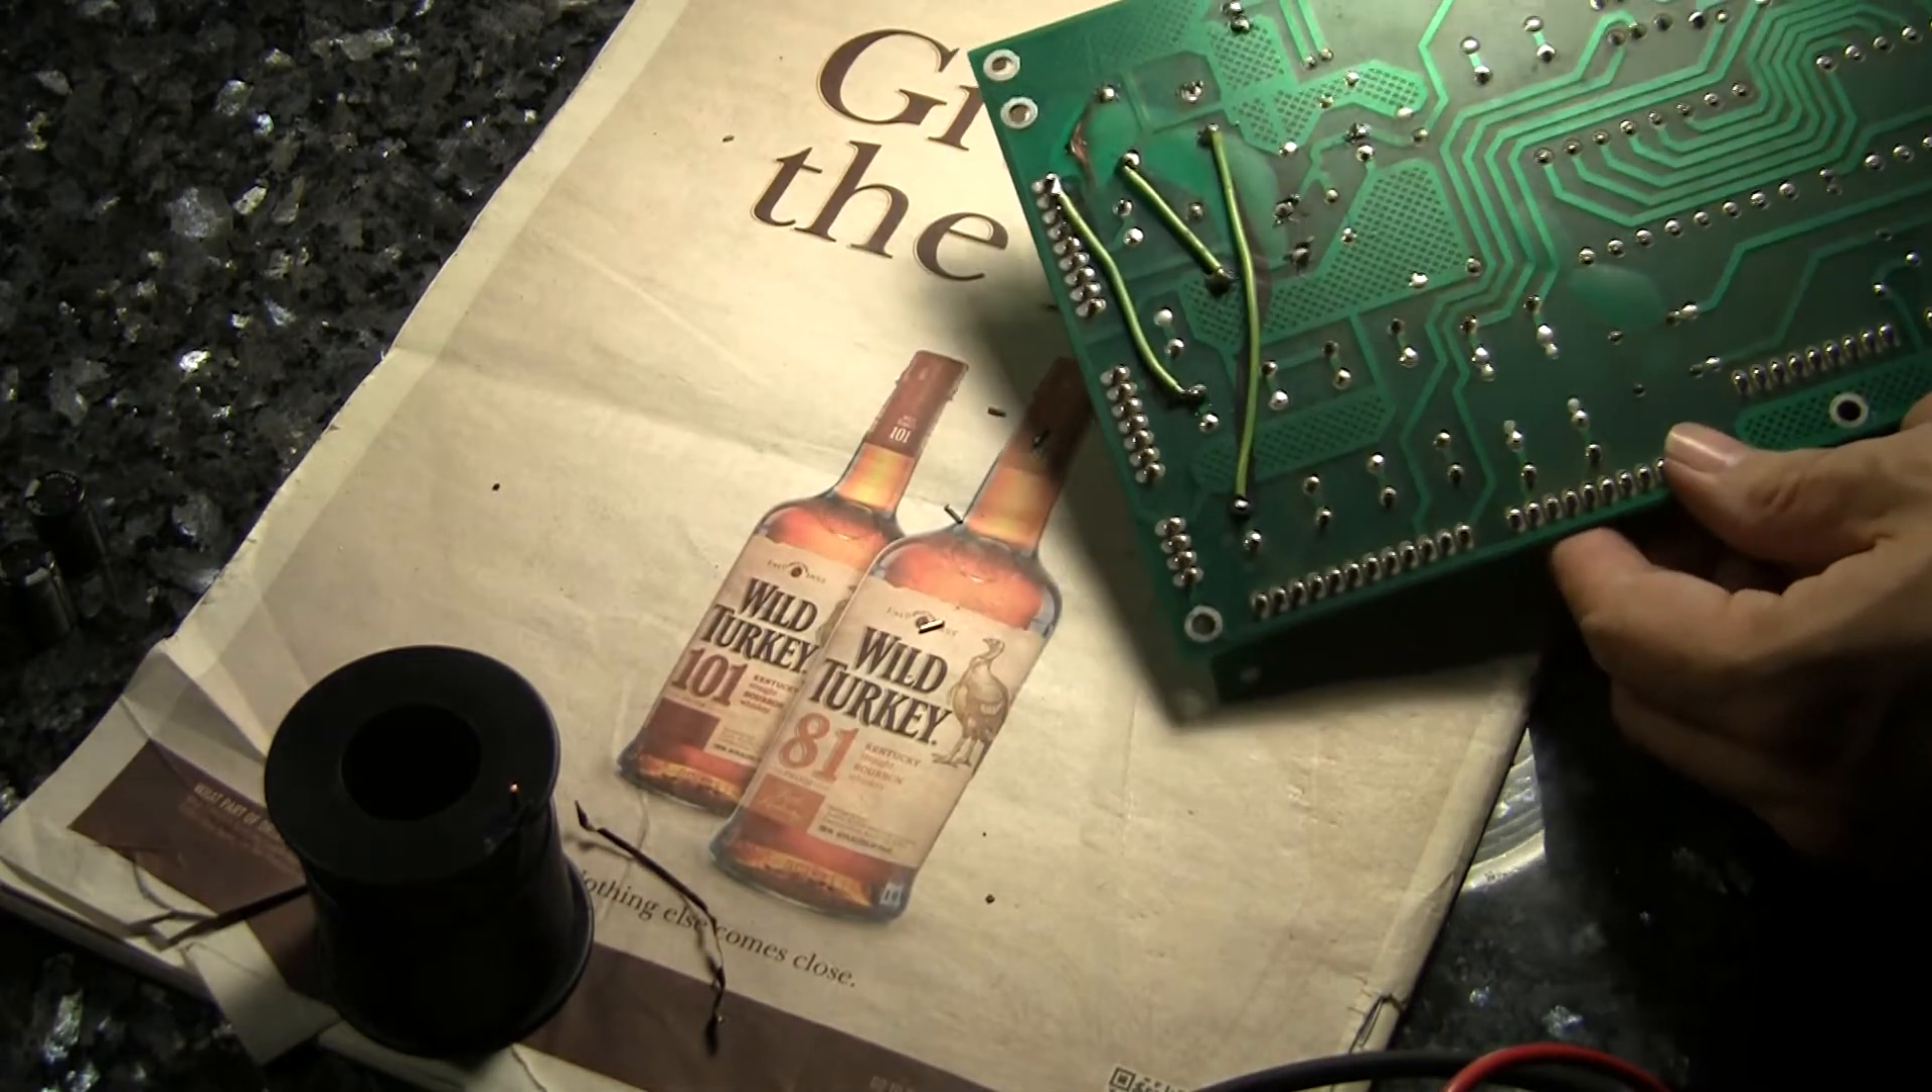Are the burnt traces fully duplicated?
Yes.